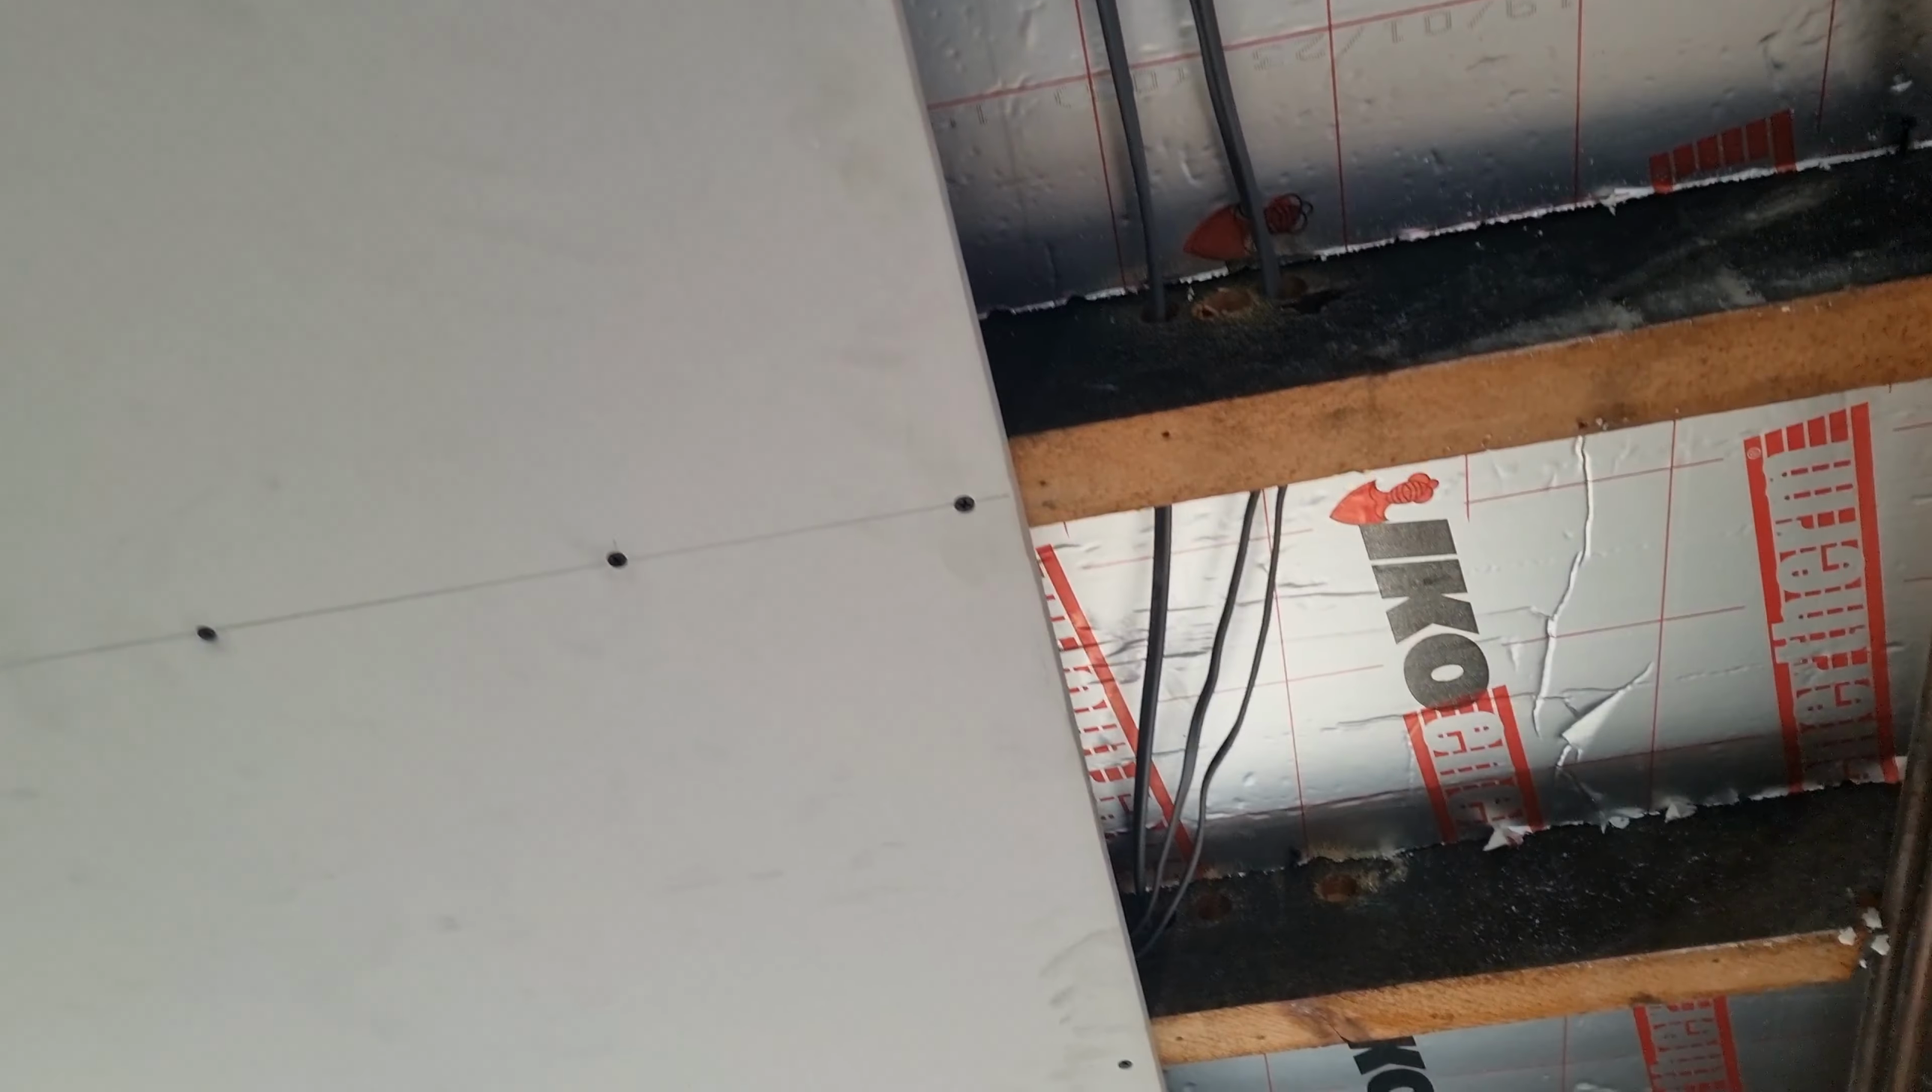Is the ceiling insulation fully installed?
Yes.